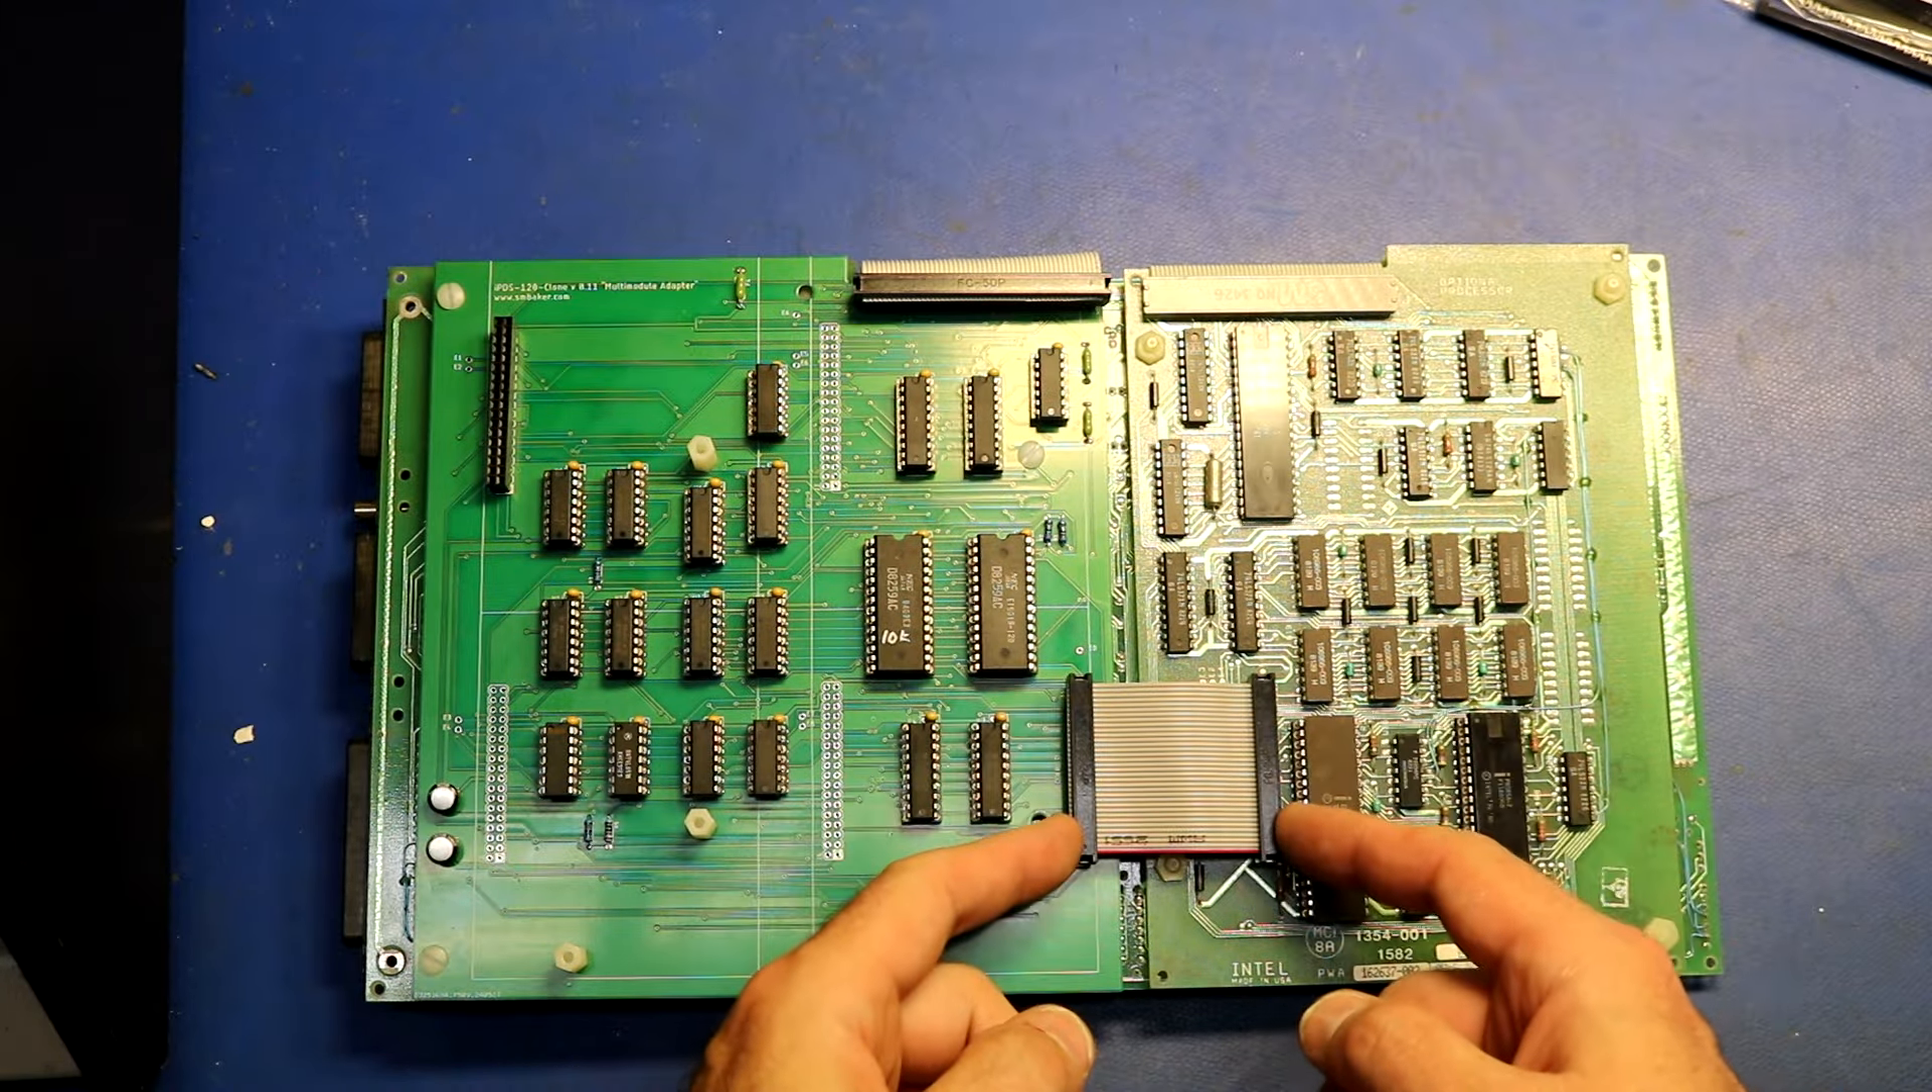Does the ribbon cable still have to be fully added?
No.